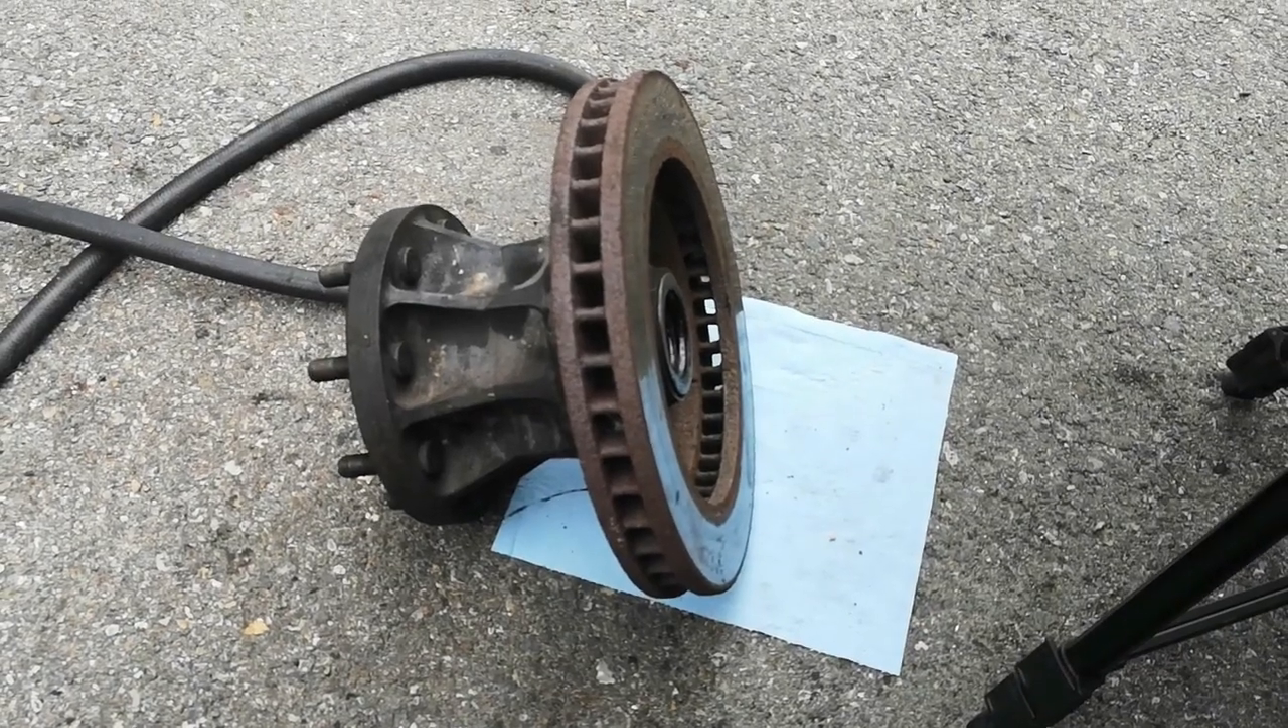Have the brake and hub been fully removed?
Yes.